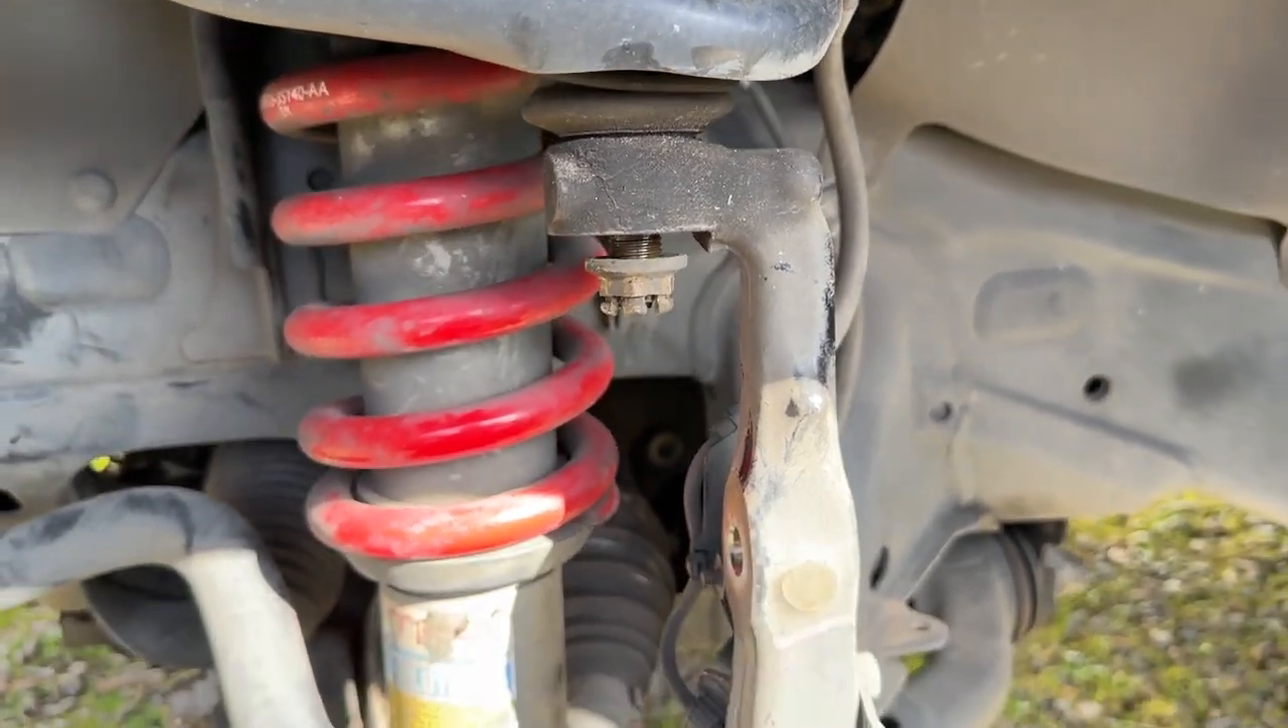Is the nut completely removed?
No.